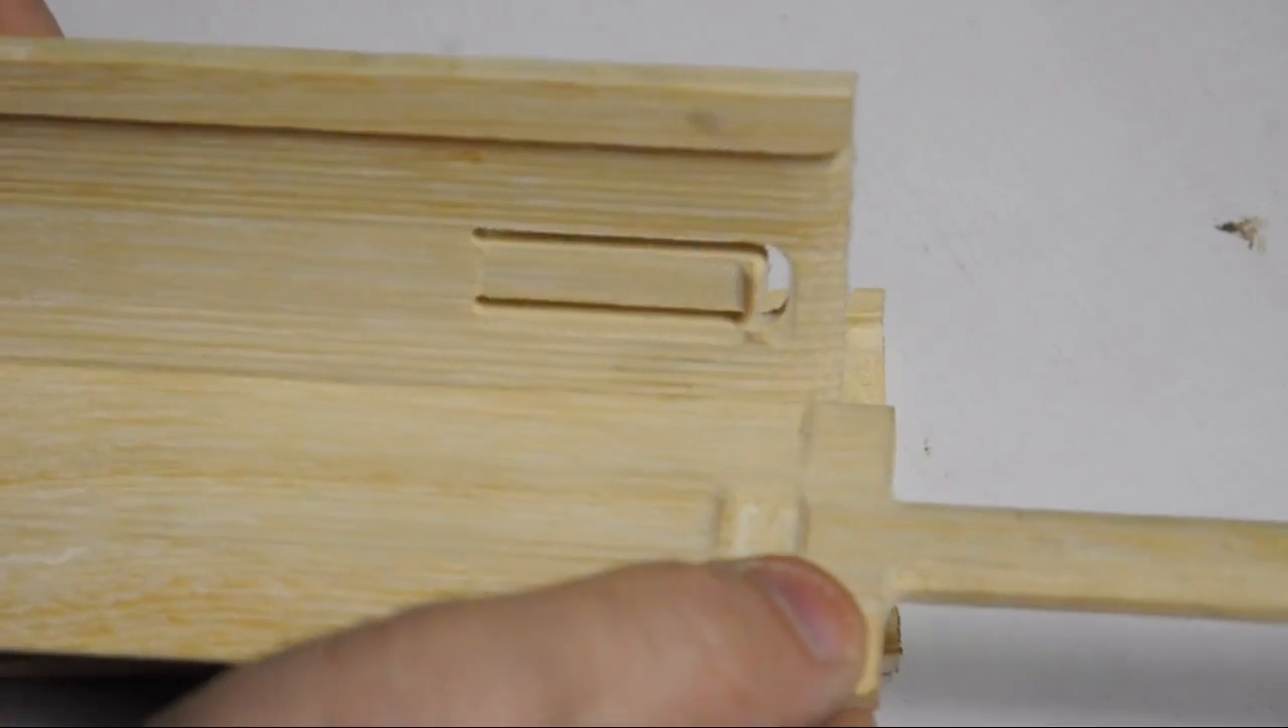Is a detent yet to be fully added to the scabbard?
No.